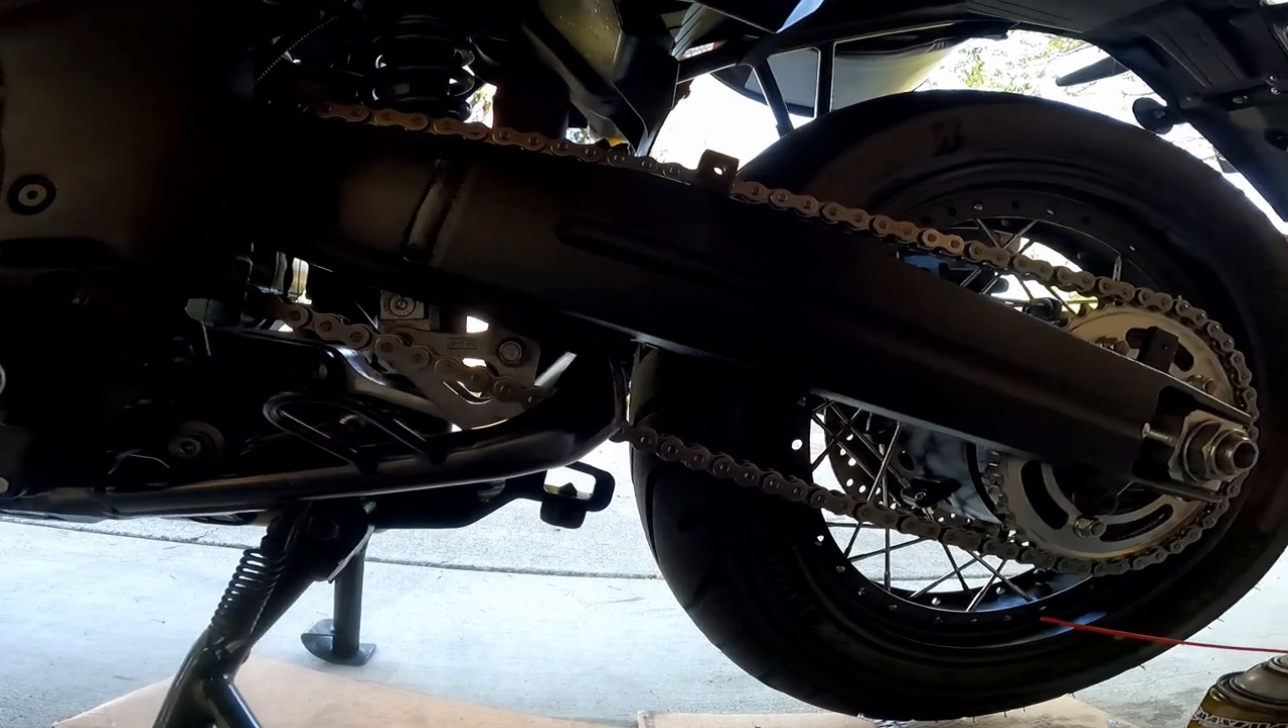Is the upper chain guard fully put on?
No.